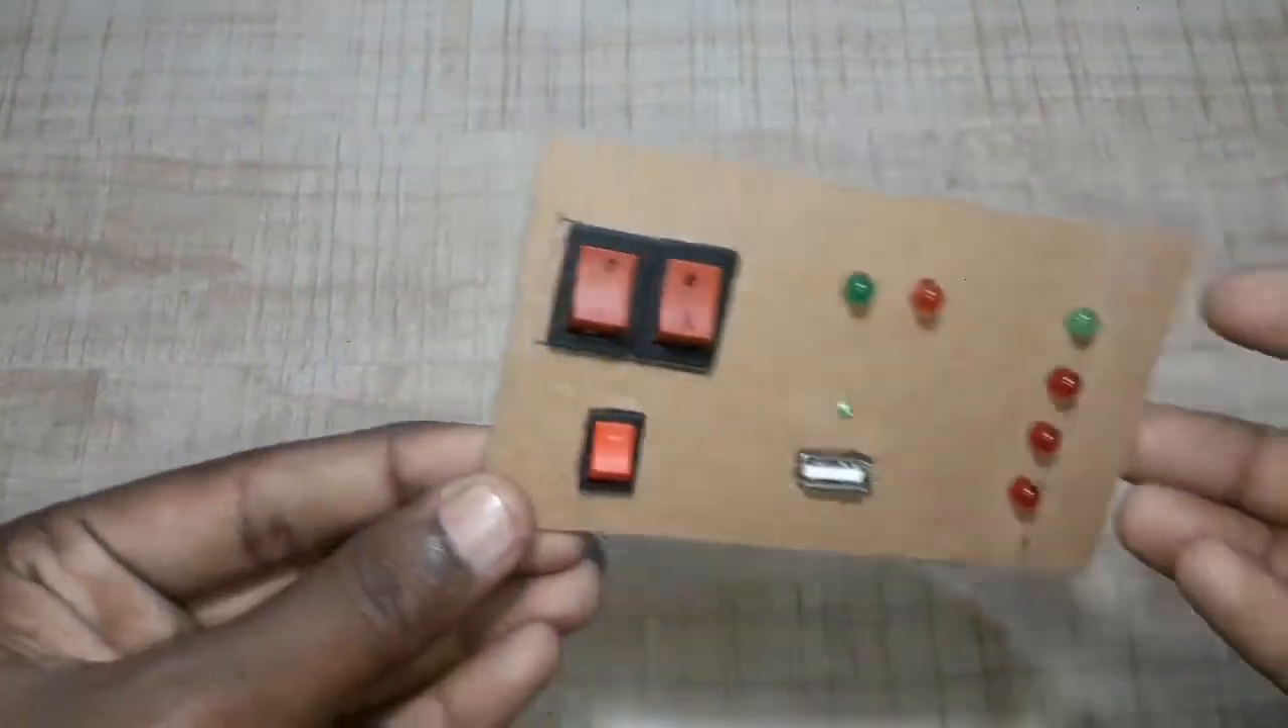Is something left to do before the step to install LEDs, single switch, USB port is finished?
No.